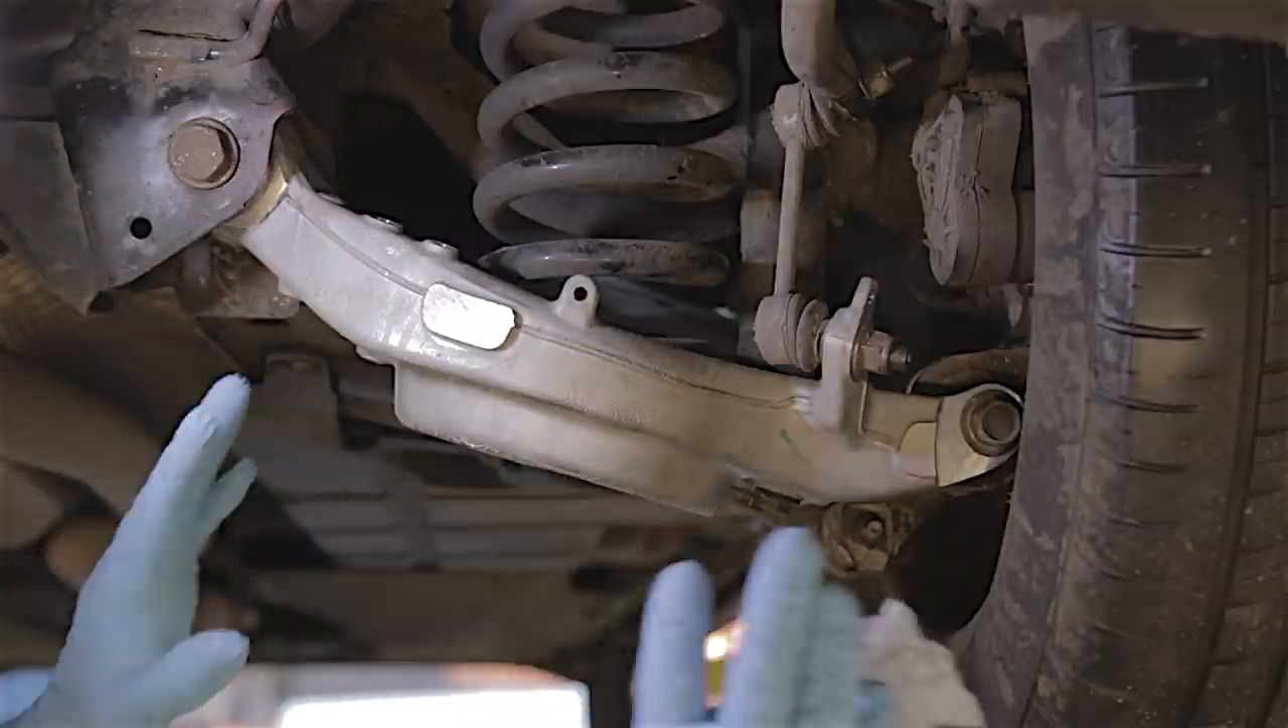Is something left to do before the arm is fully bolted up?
No.